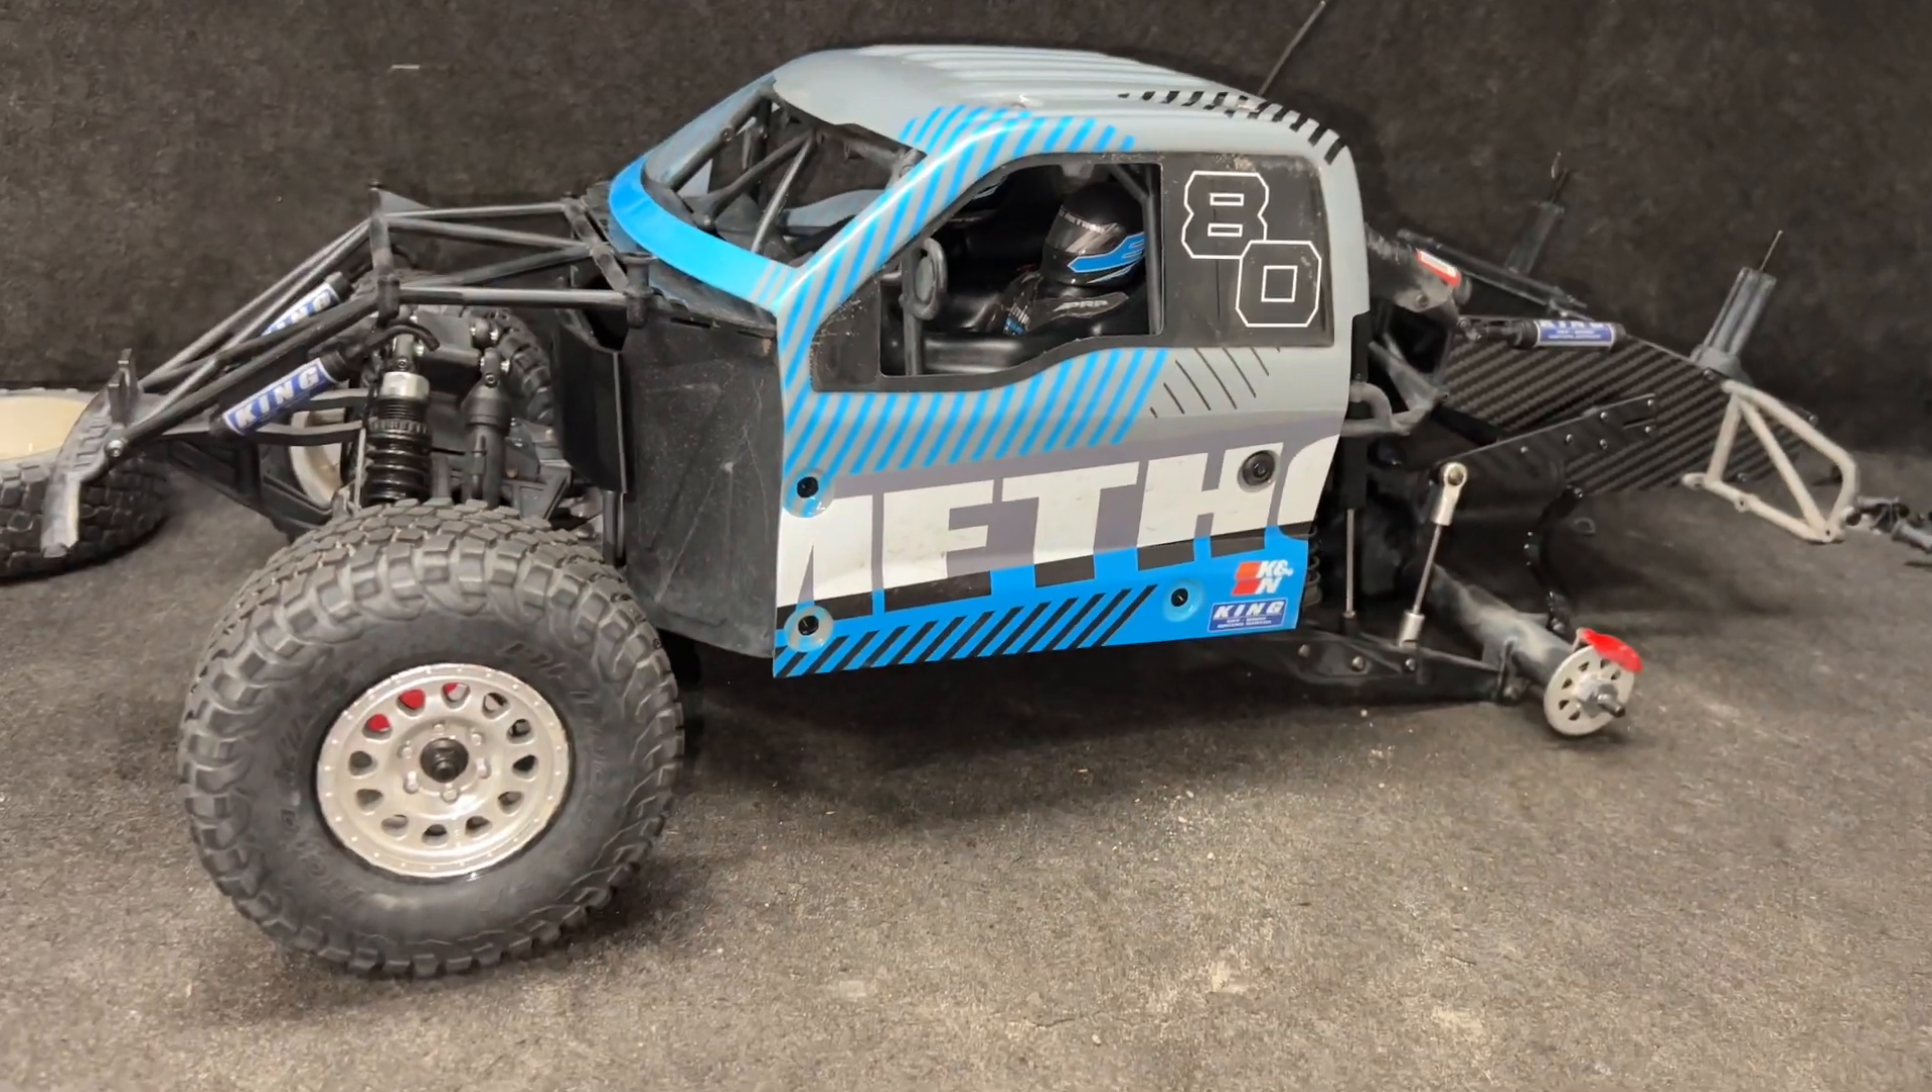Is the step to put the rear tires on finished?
No.